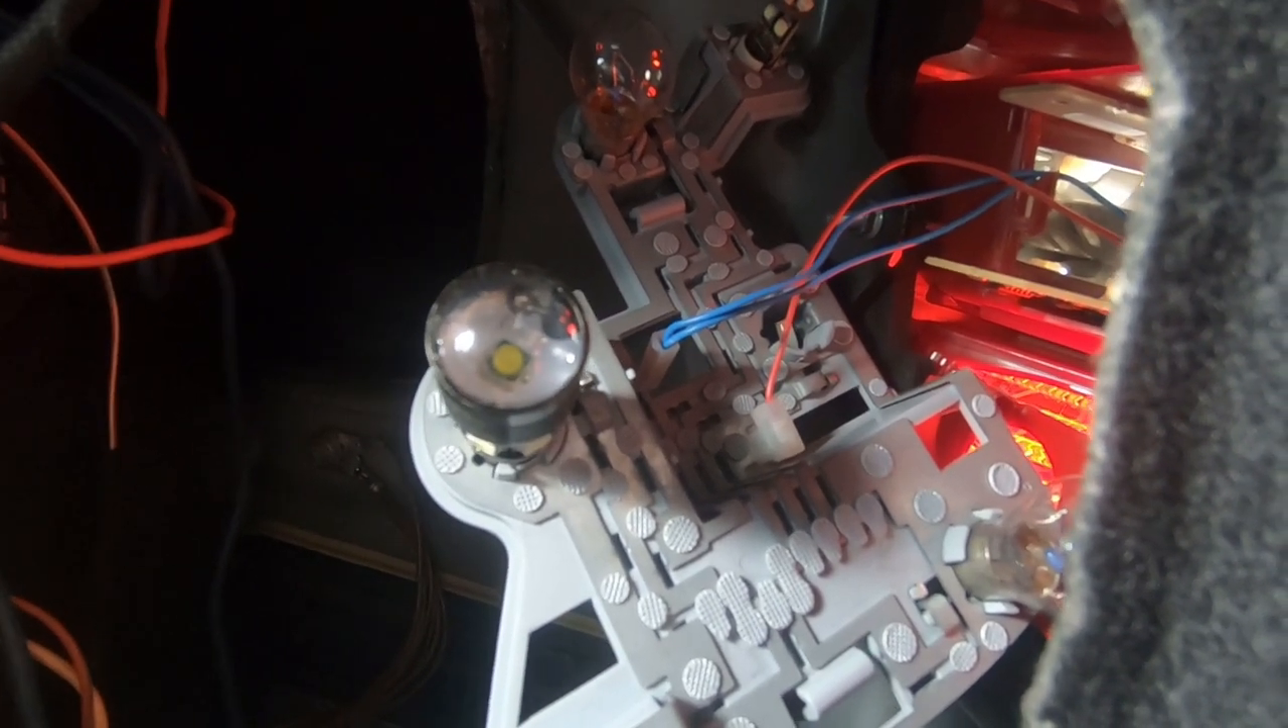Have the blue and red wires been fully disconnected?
No.